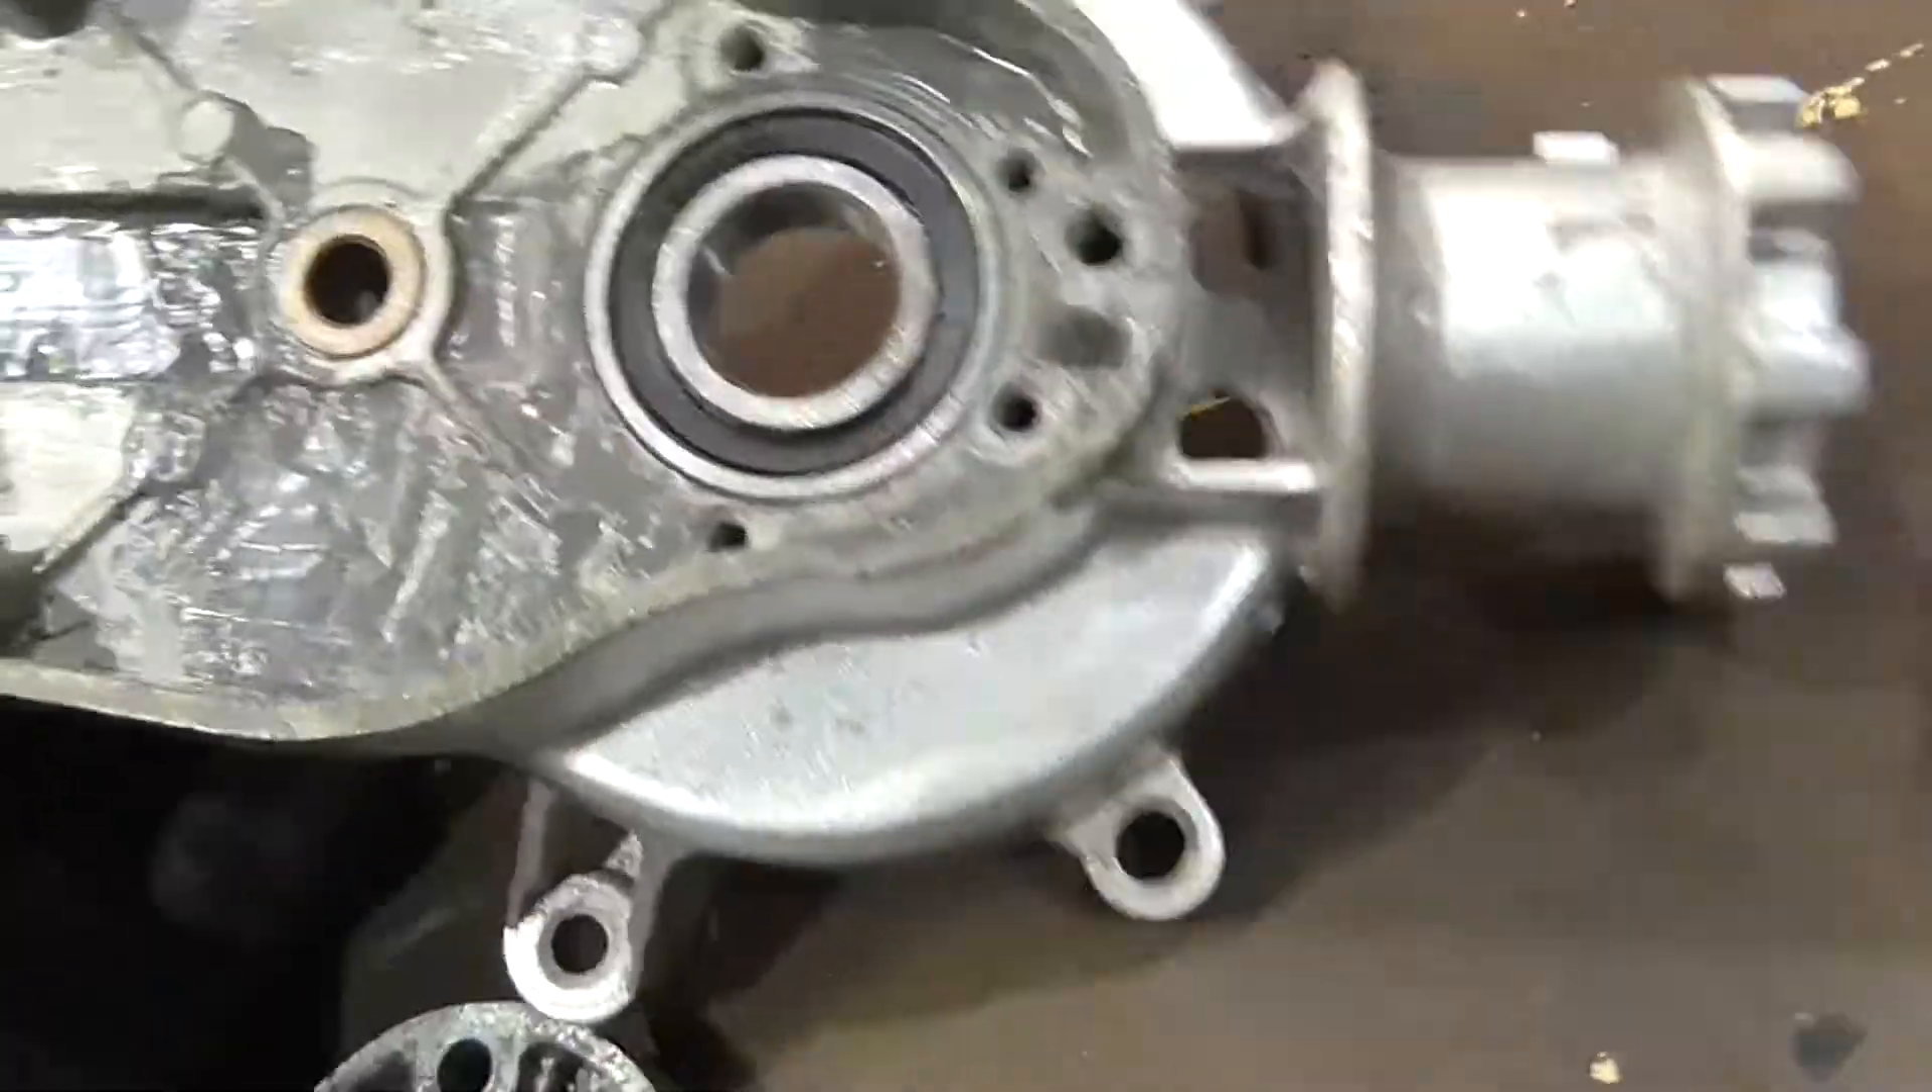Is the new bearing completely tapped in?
Yes.